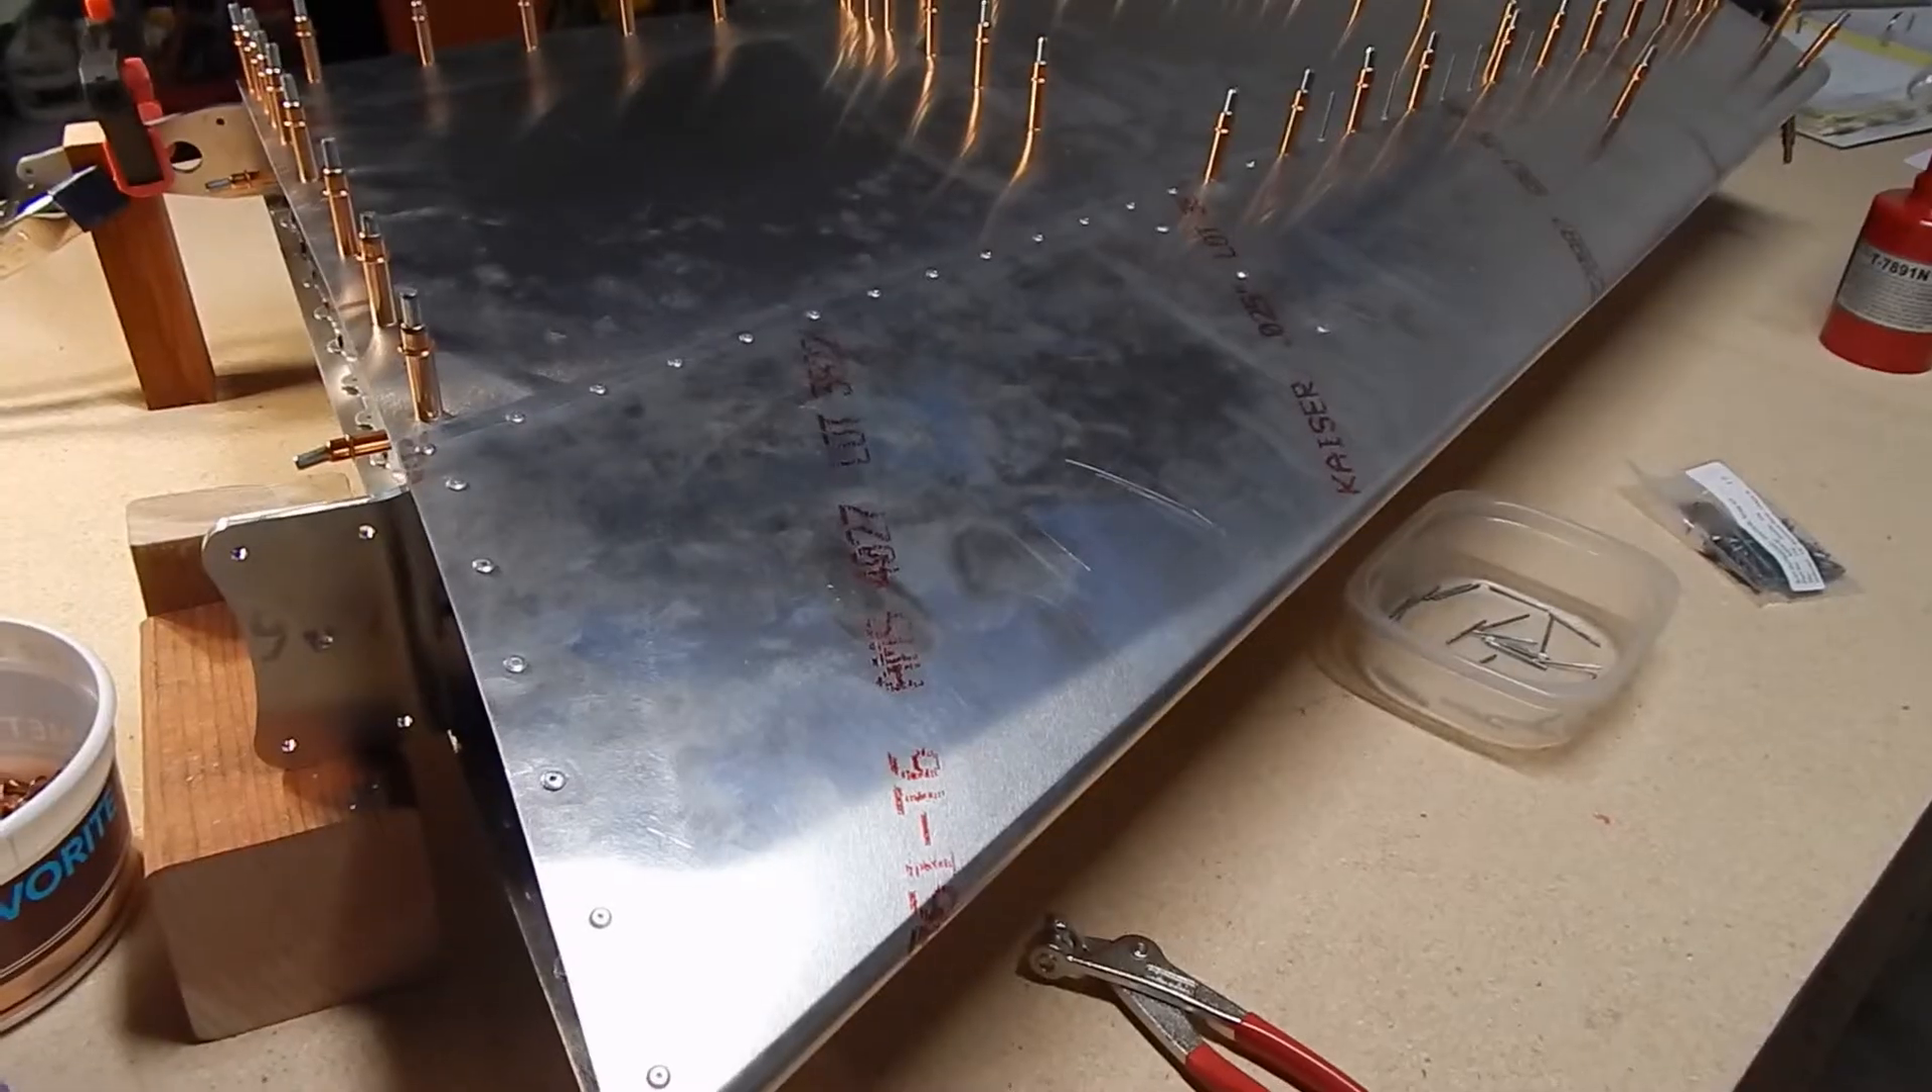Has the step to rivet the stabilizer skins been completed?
No.